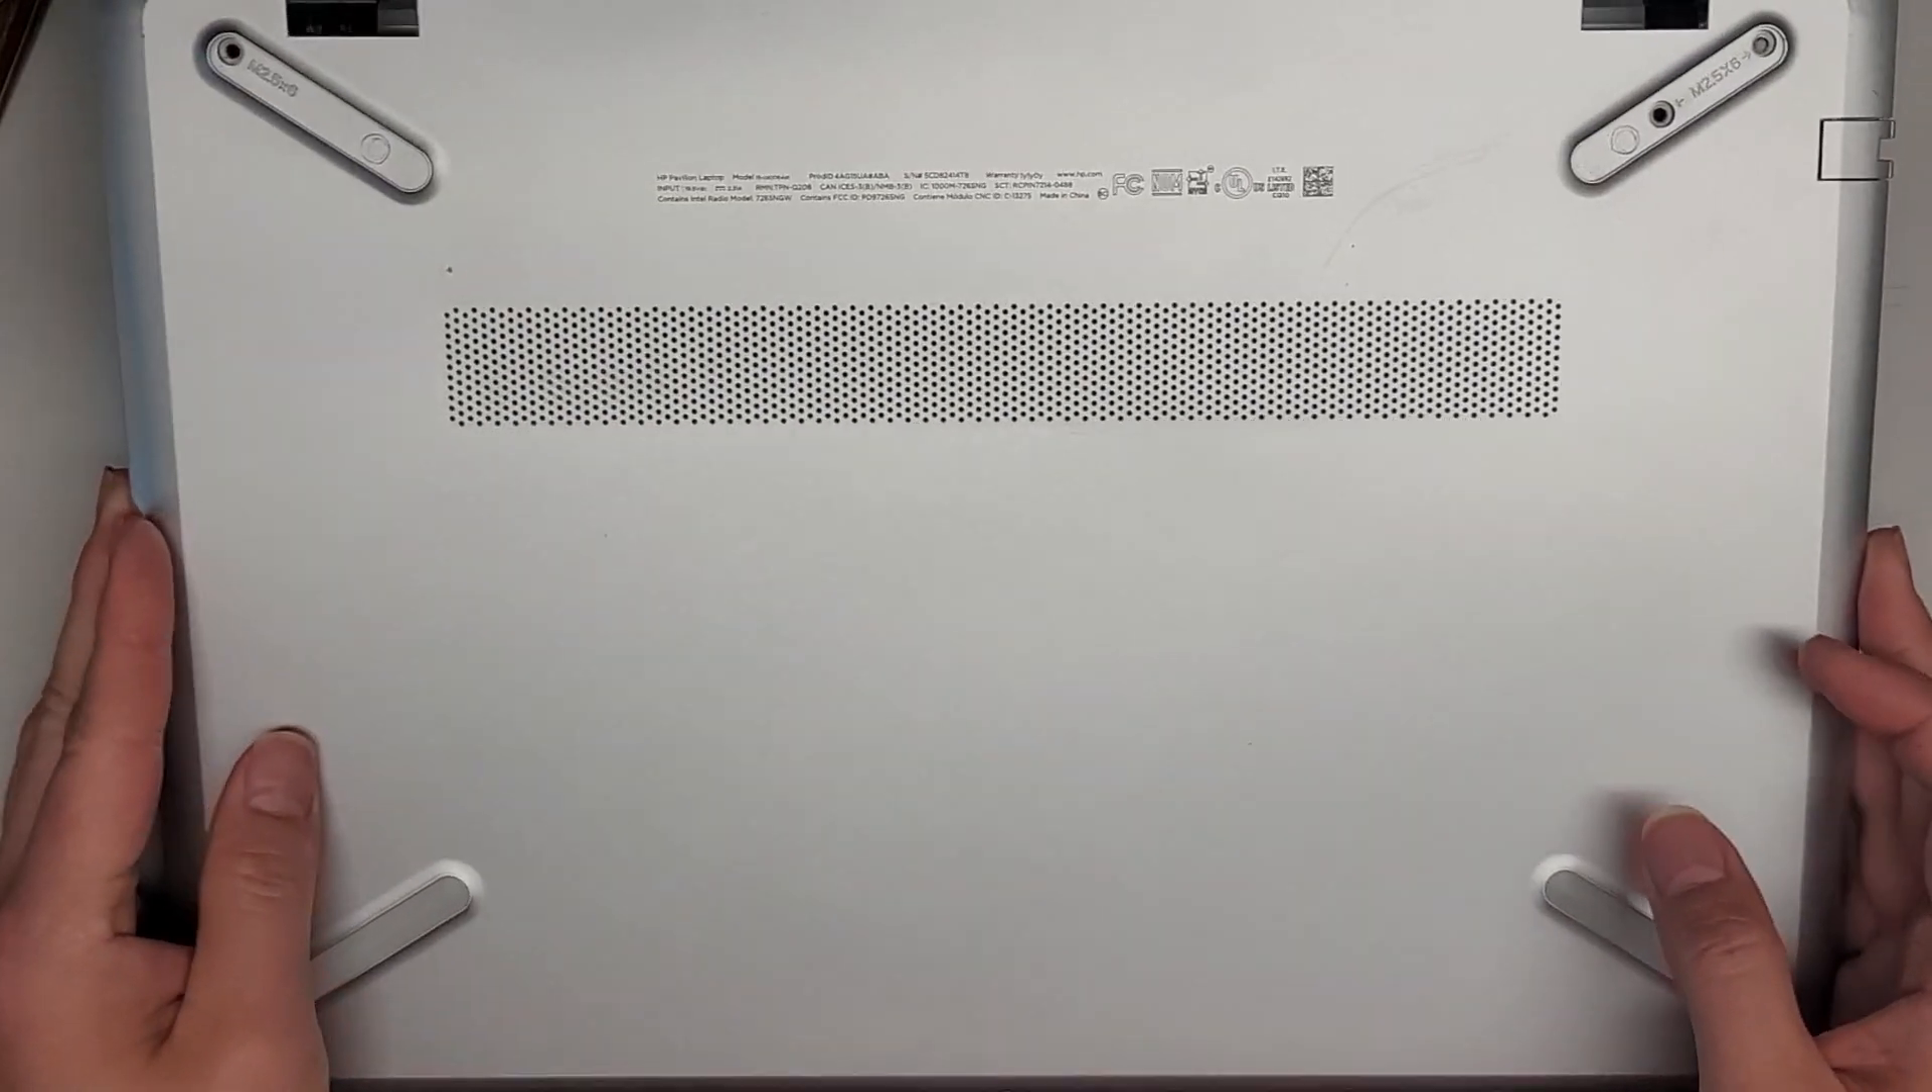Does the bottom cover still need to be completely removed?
Yes.